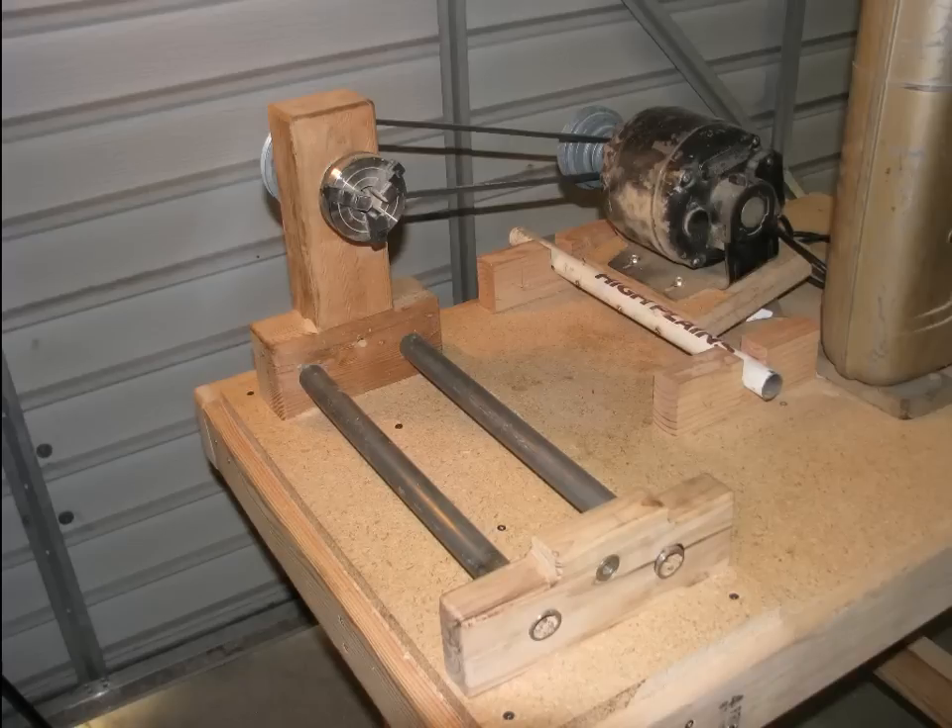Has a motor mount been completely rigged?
Yes.